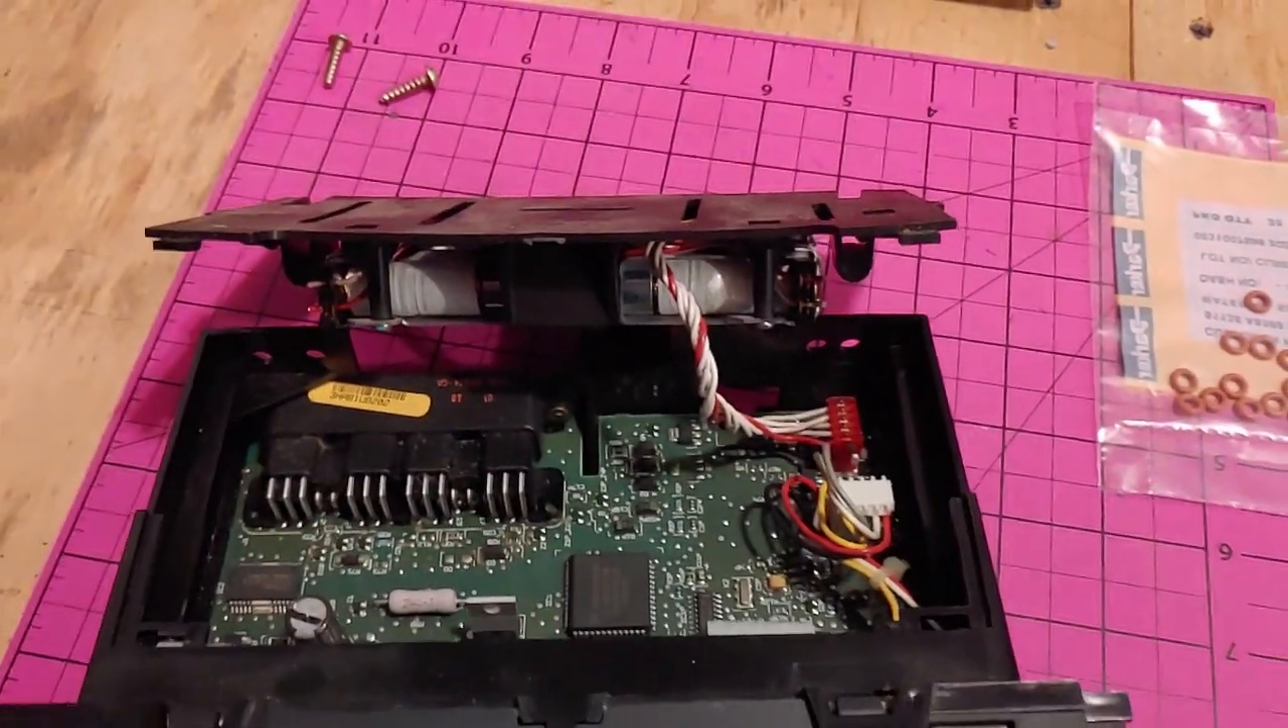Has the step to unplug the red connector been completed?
No.